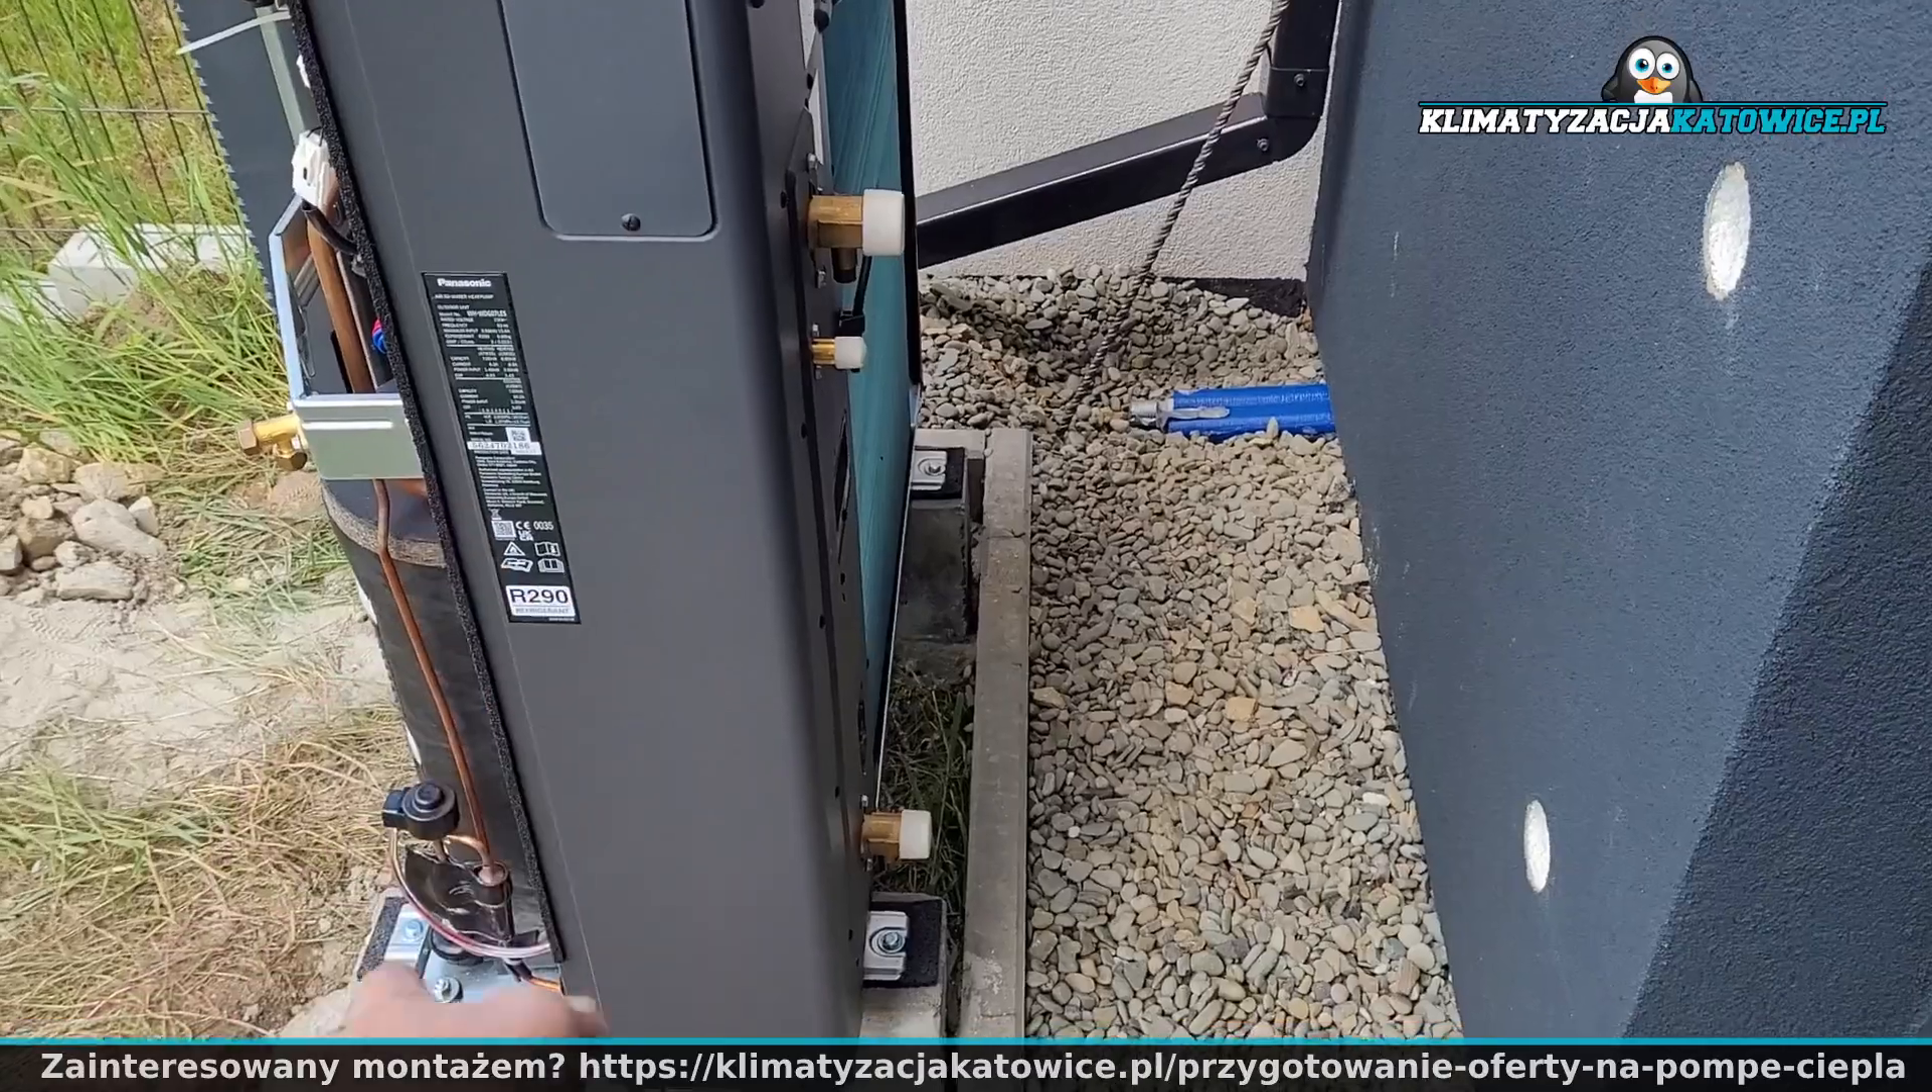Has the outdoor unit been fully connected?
No.